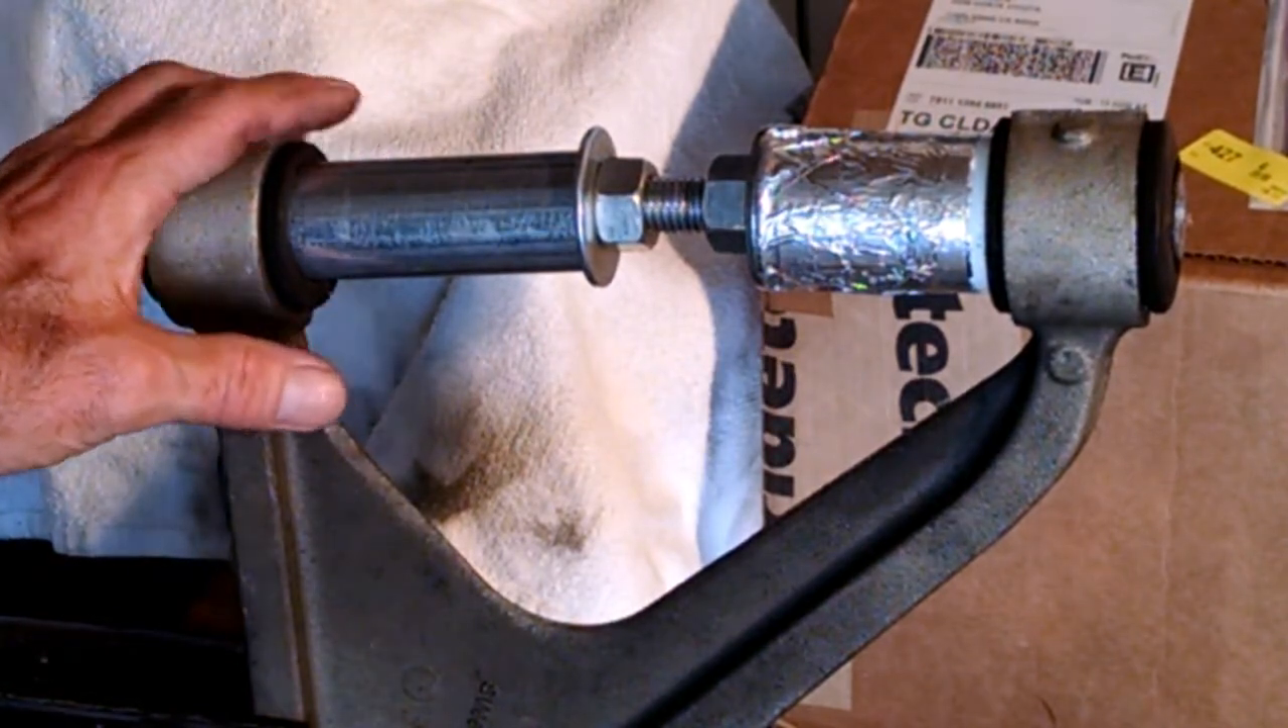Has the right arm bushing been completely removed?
No.